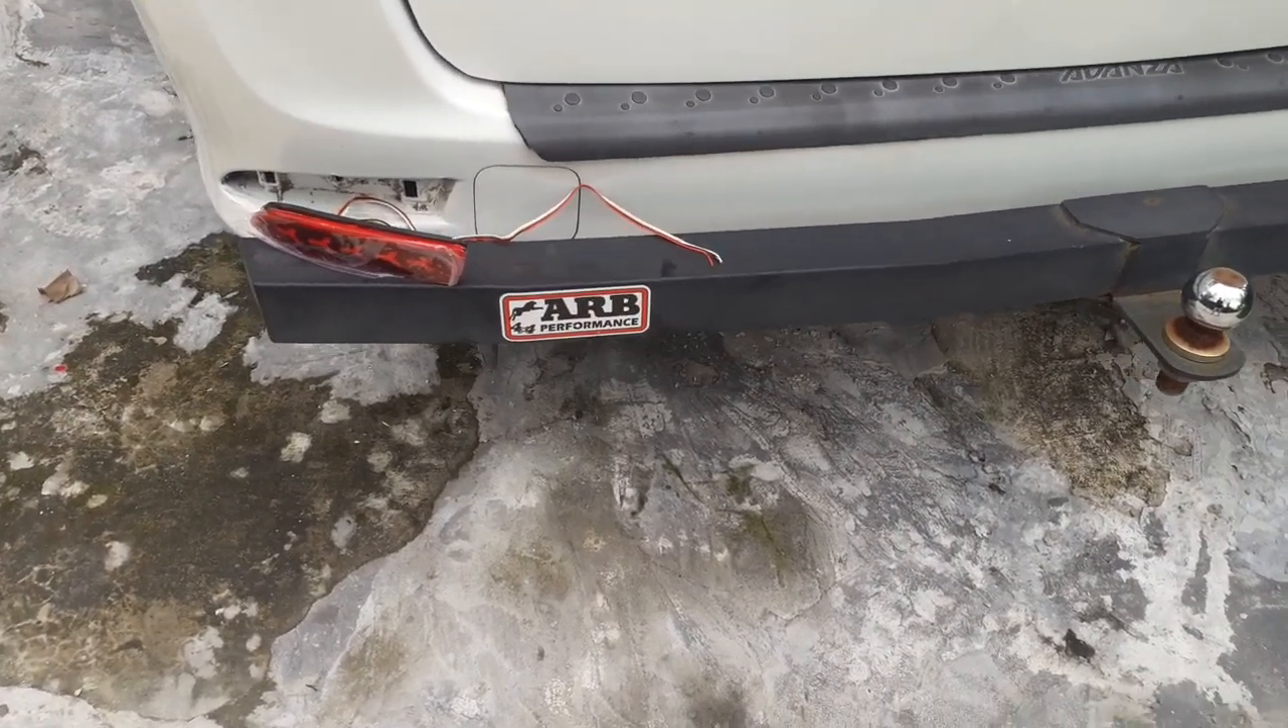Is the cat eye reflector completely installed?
No.